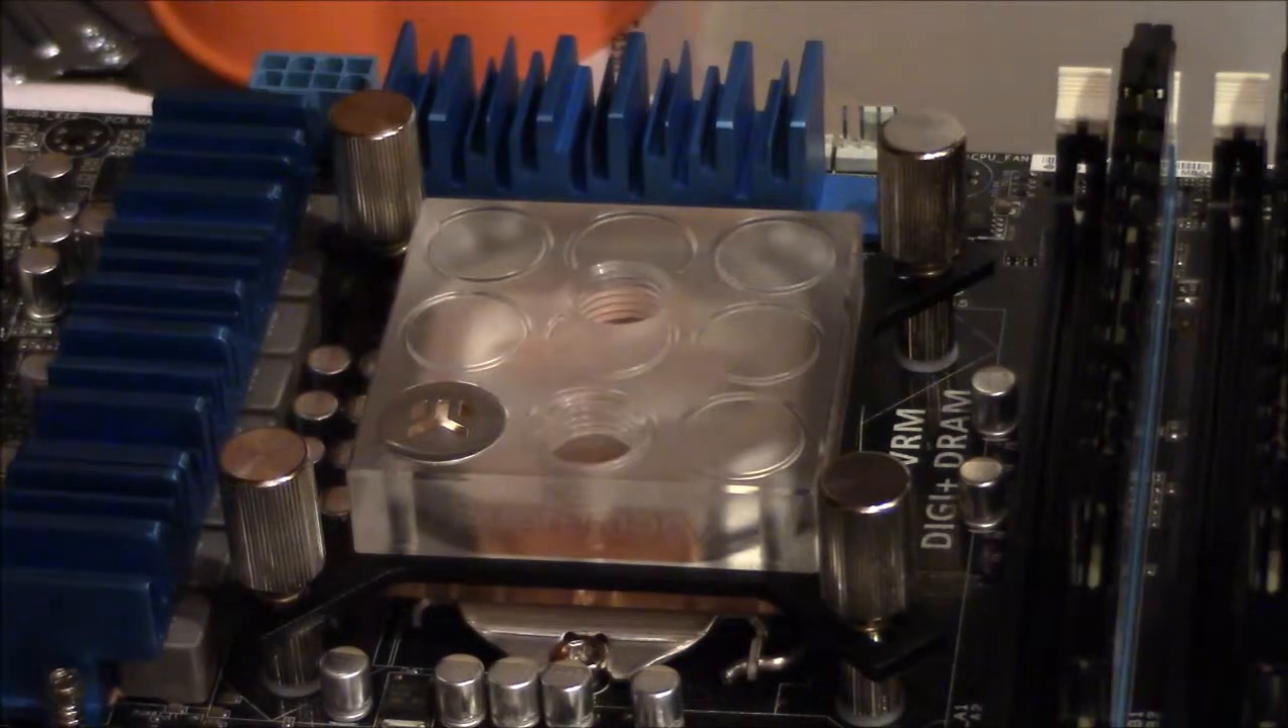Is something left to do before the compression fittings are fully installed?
Yes.